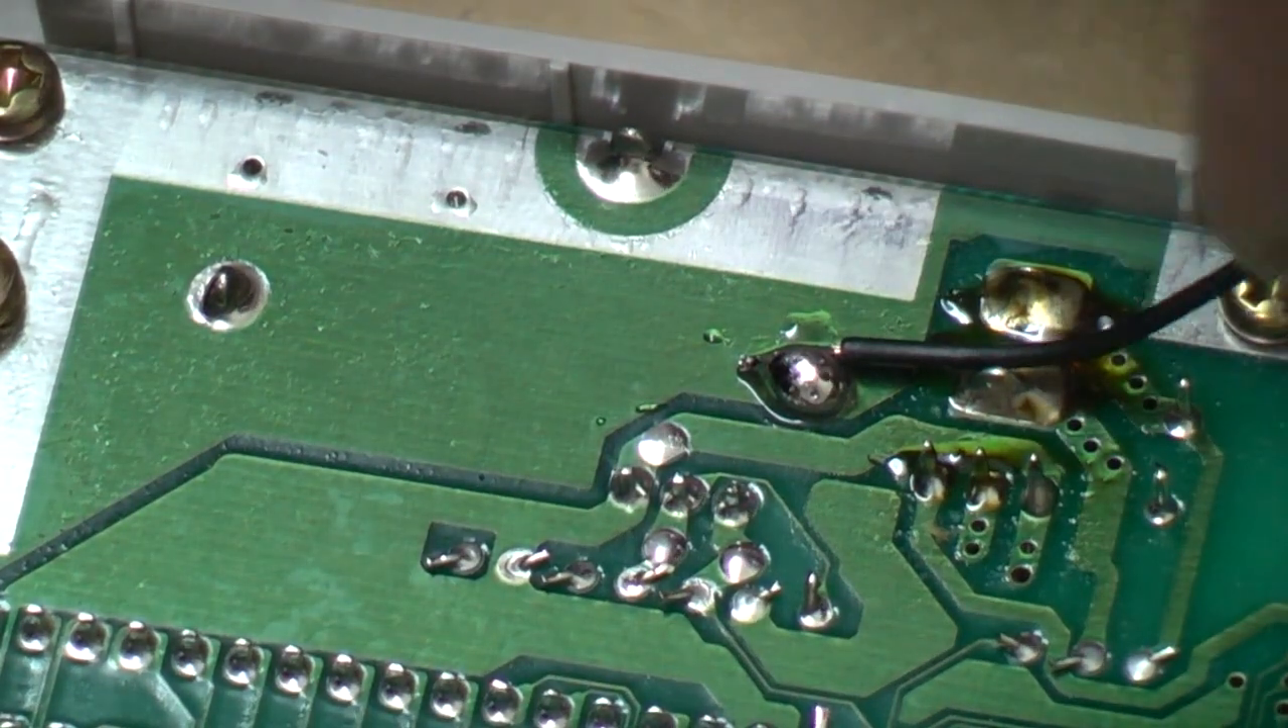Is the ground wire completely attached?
Yes.